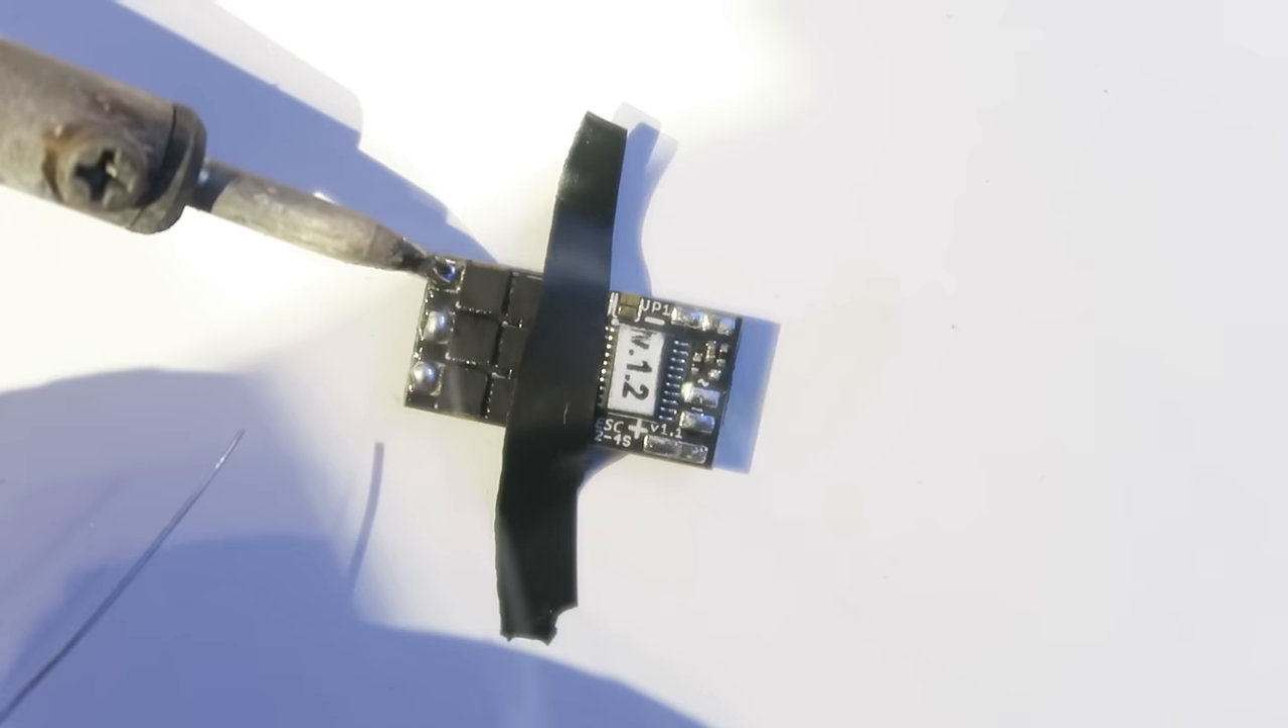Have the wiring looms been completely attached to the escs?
No.